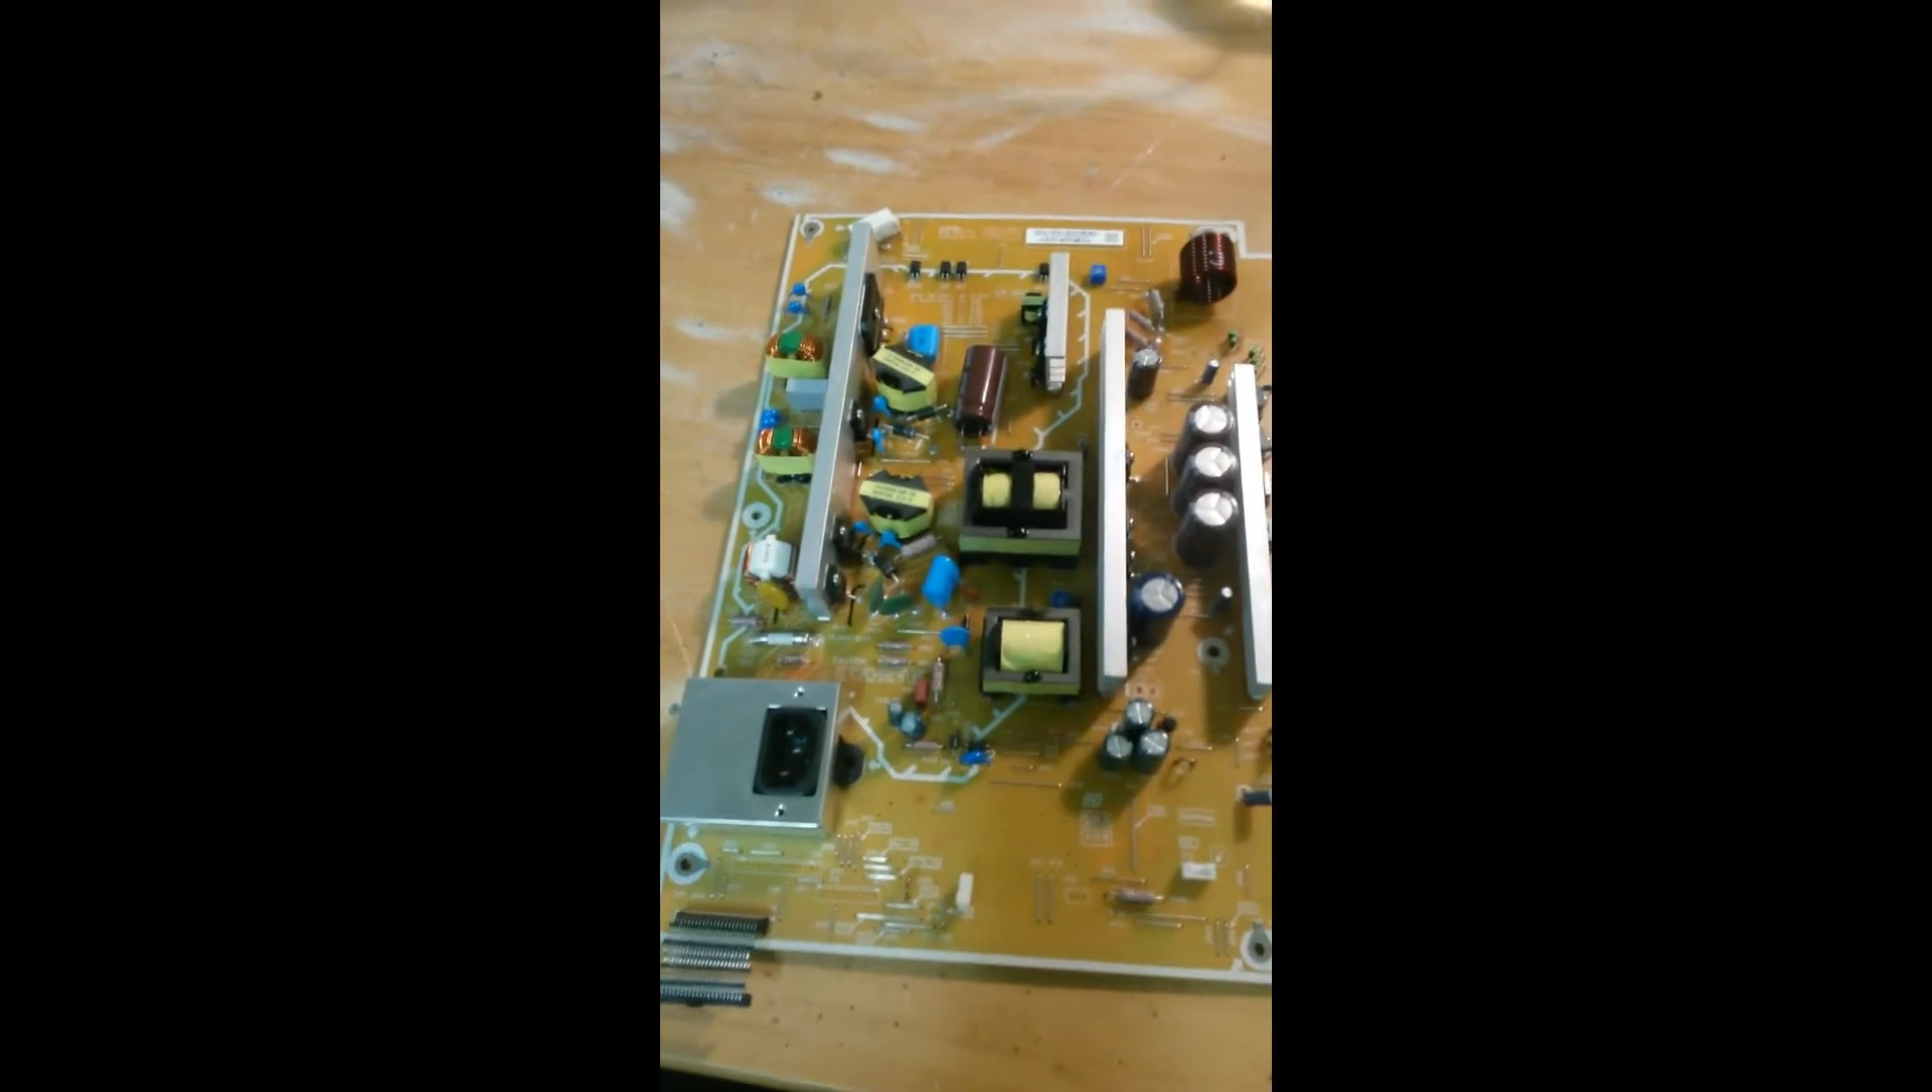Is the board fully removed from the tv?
Yes.